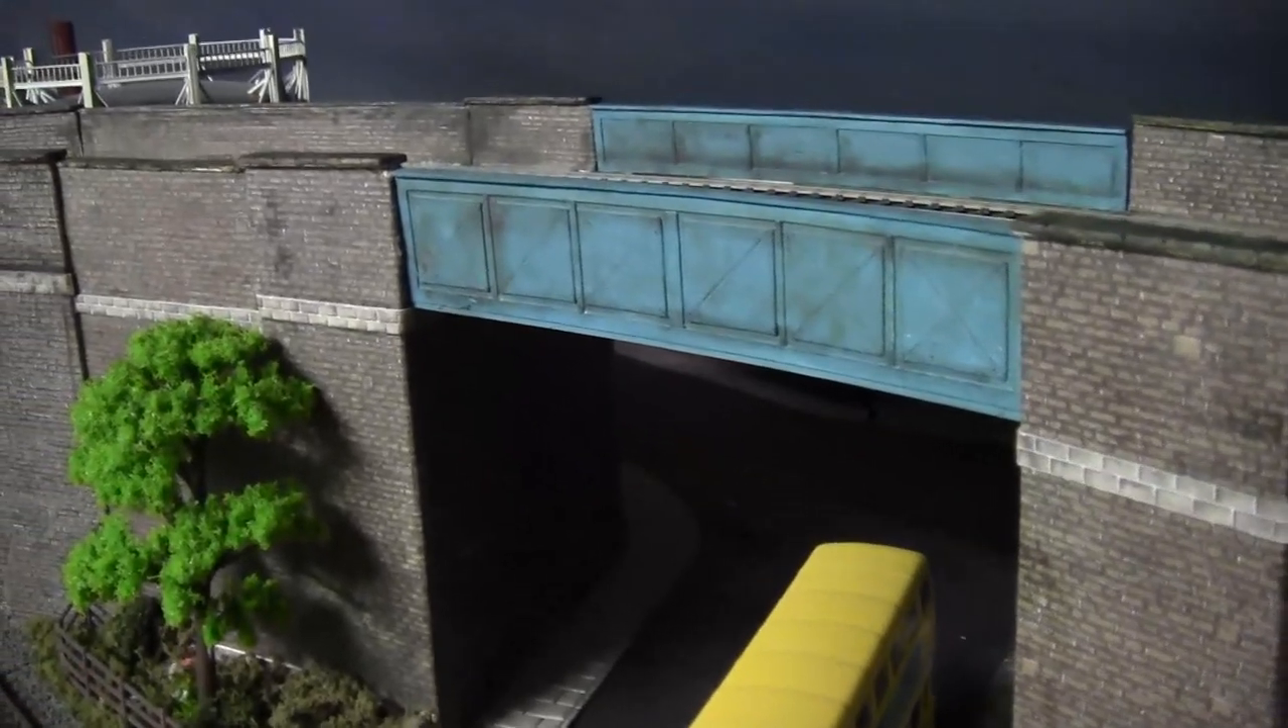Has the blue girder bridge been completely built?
Yes.